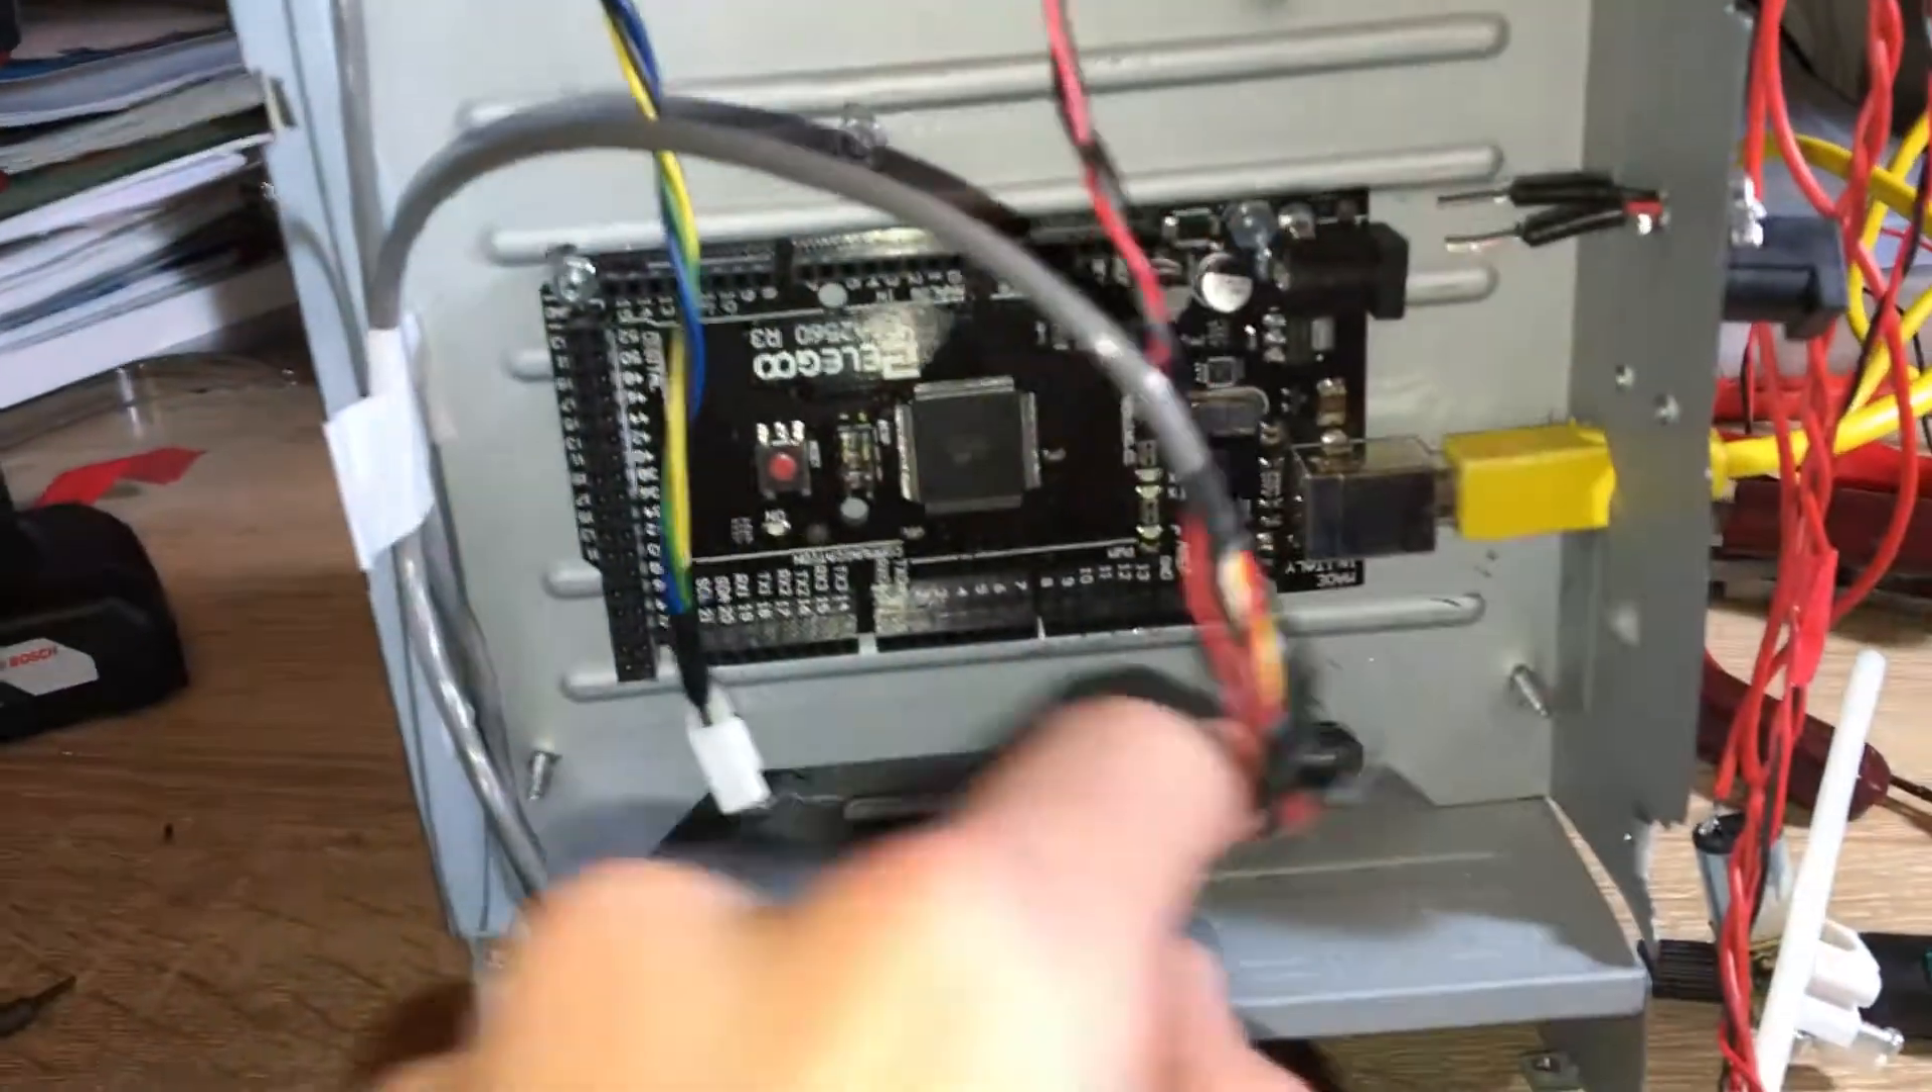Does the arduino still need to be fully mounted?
No.